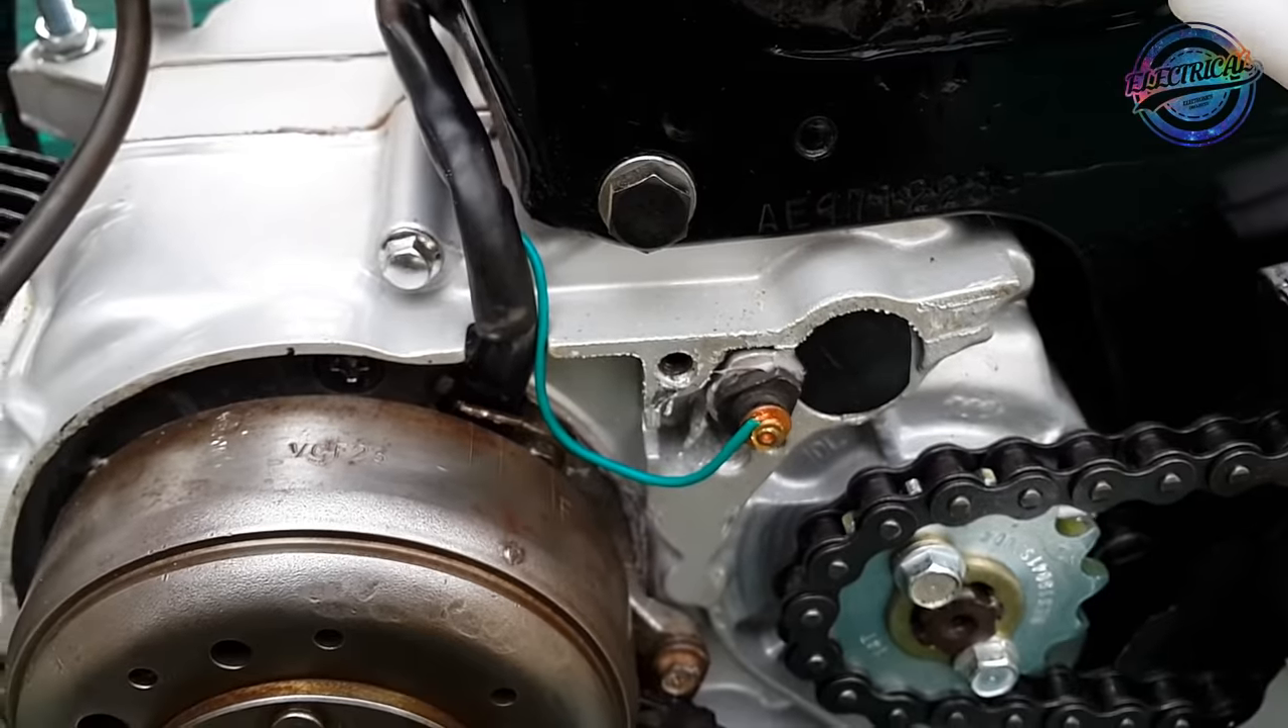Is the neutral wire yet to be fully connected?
No.